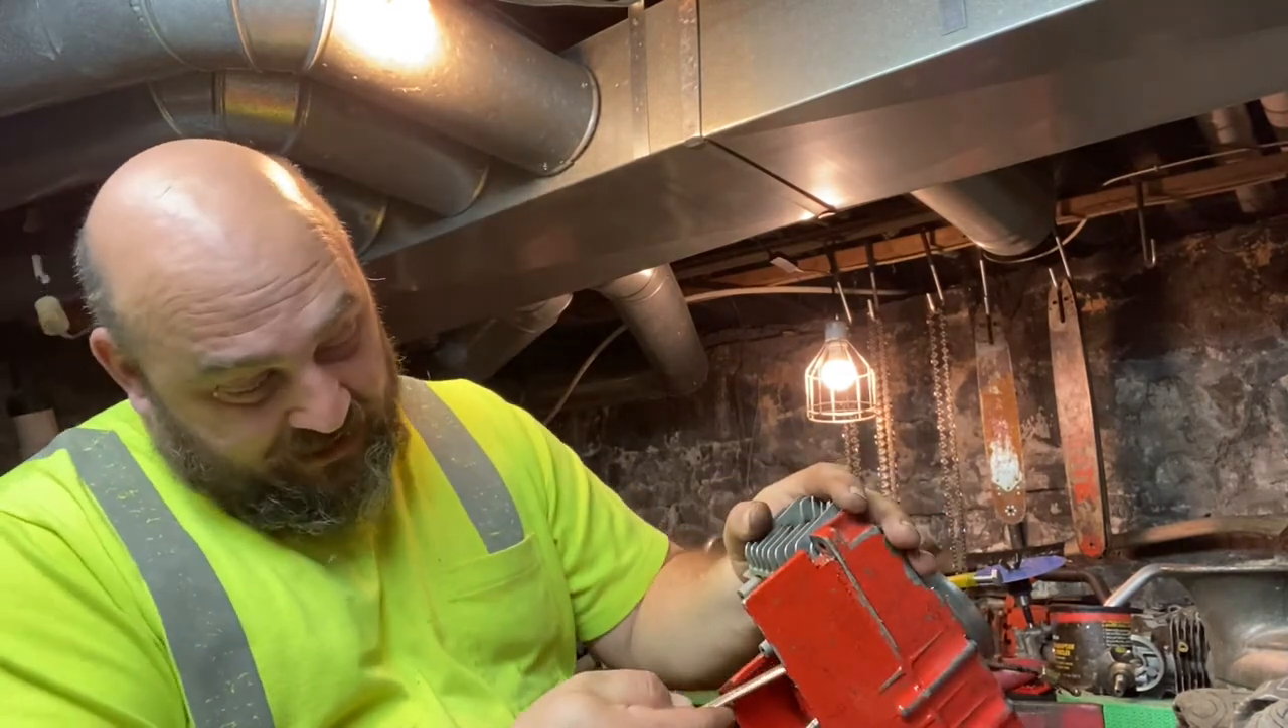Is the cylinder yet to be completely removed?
Yes.